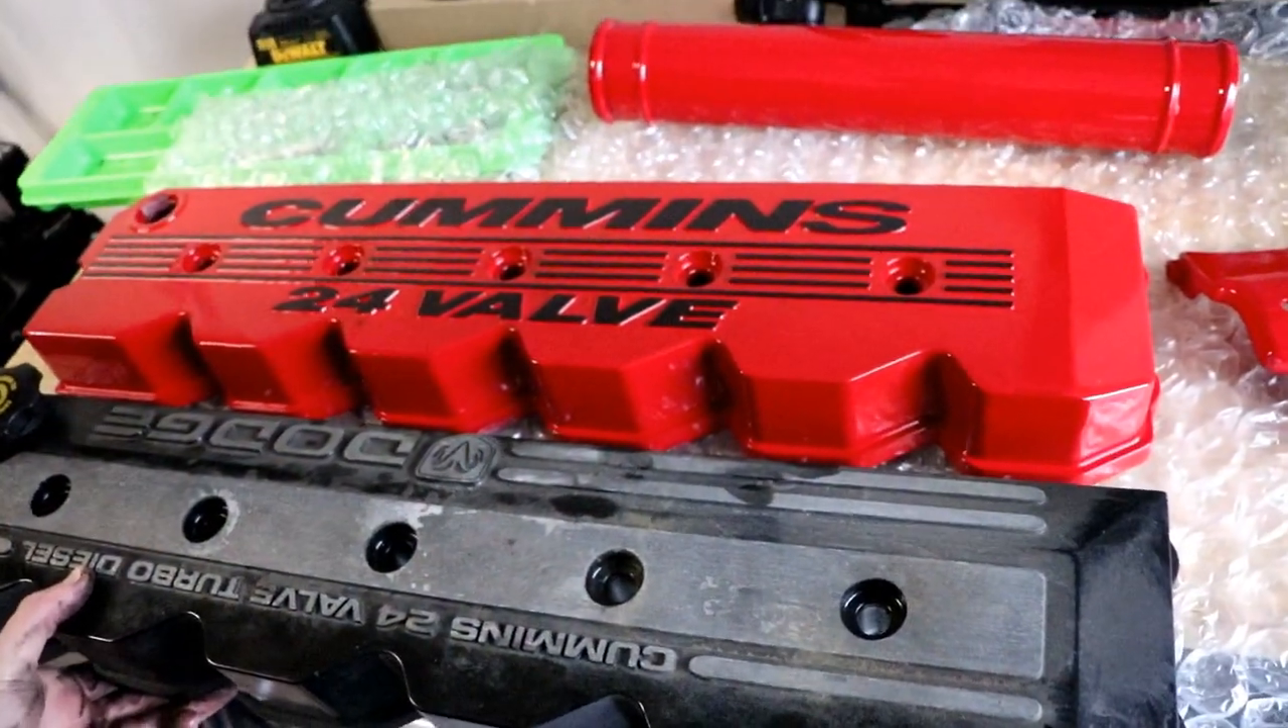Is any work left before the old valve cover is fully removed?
No.